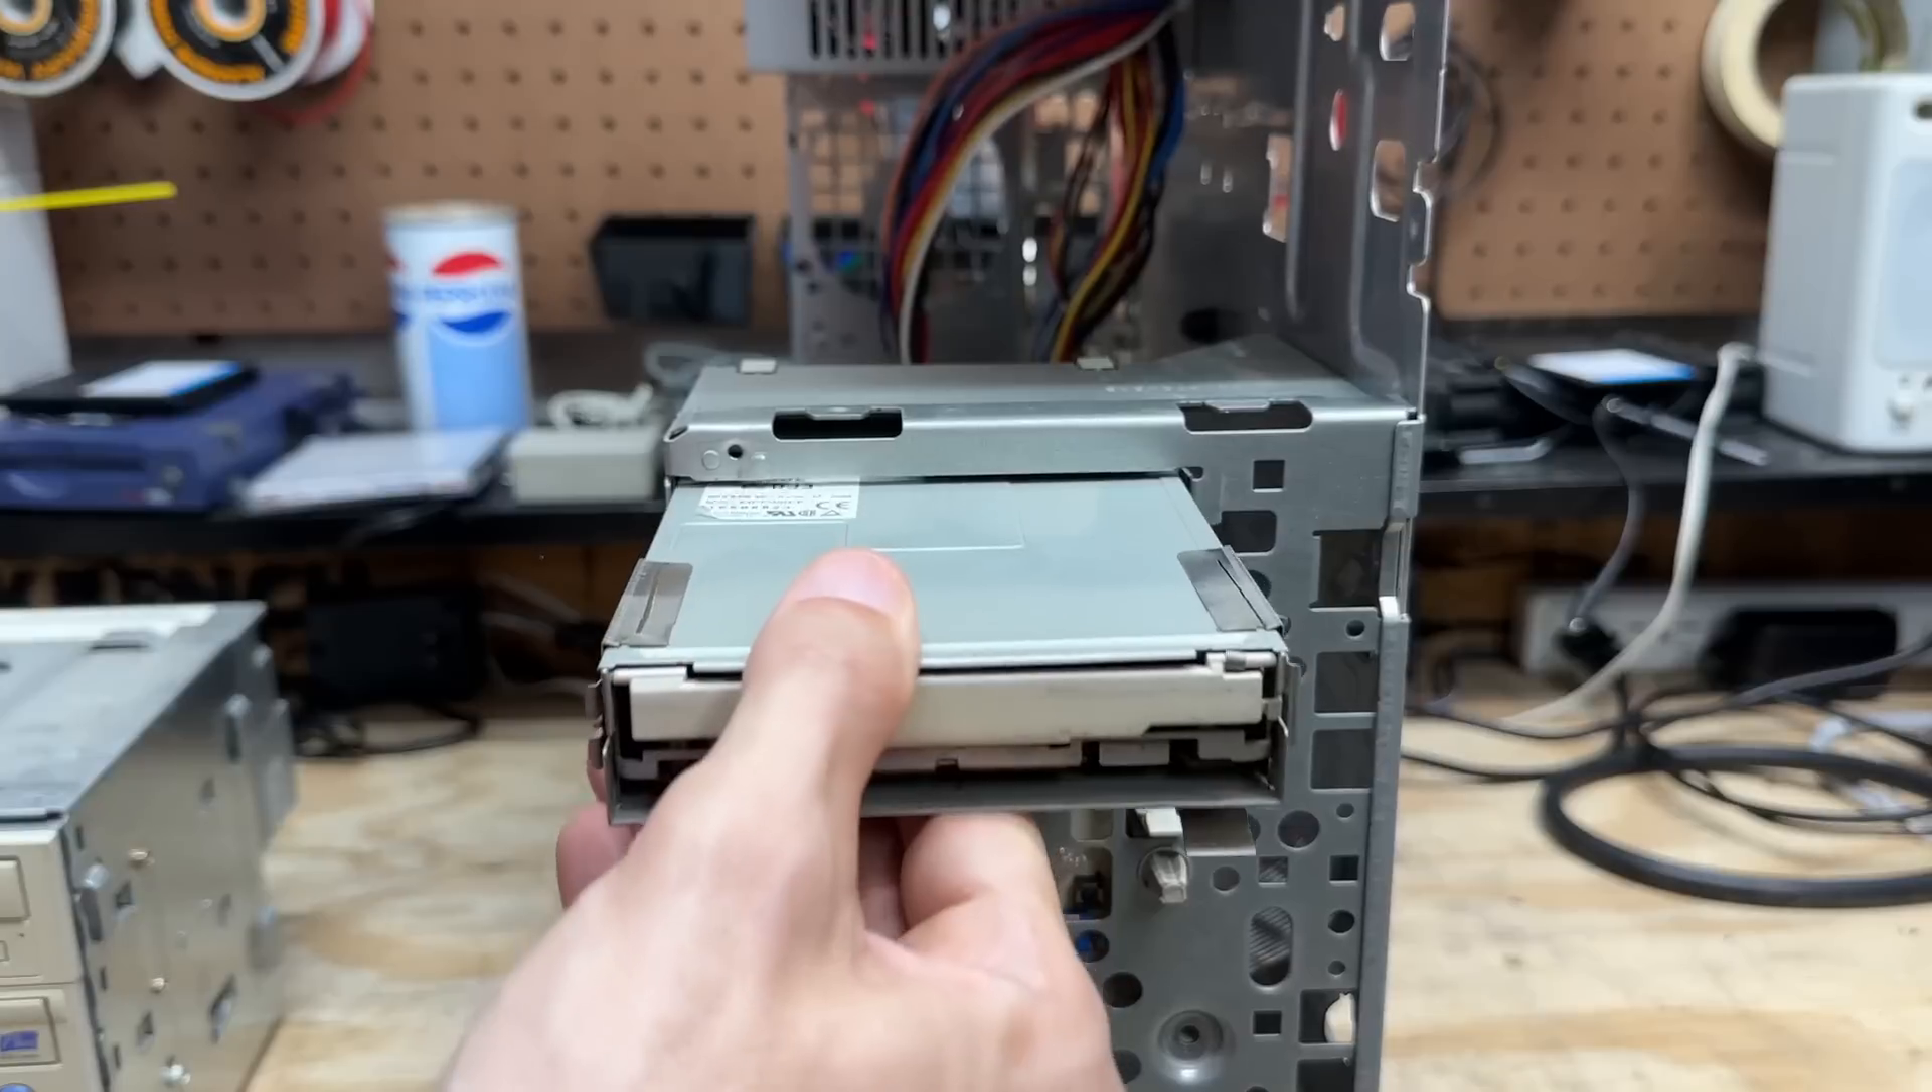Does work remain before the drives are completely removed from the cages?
Yes.